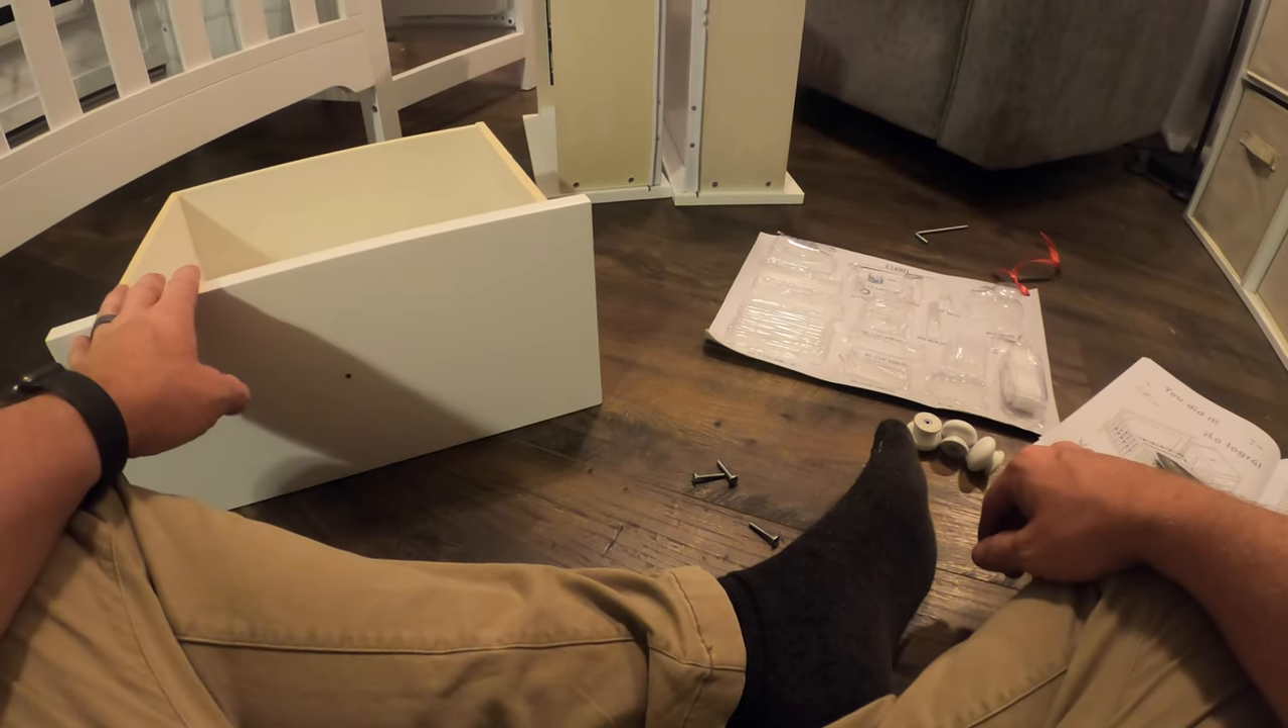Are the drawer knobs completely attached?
No.